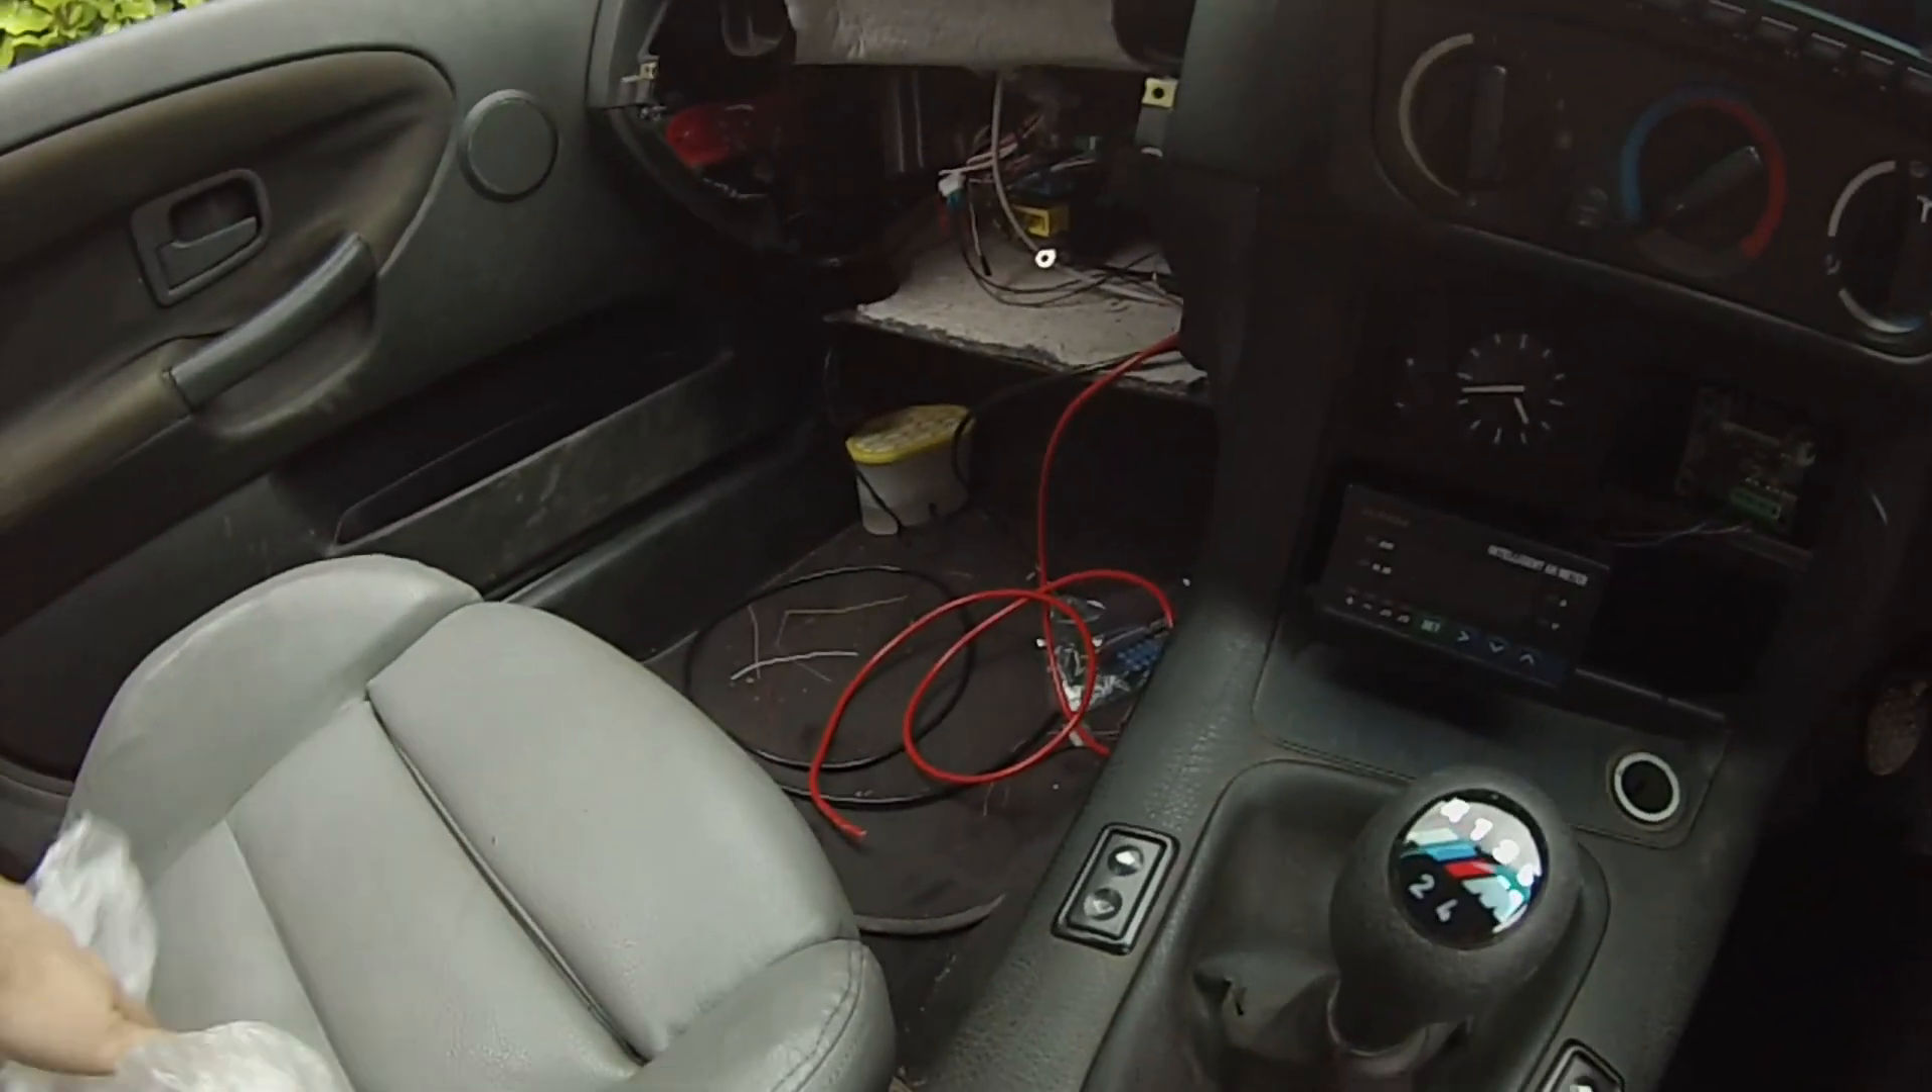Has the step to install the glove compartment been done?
No.